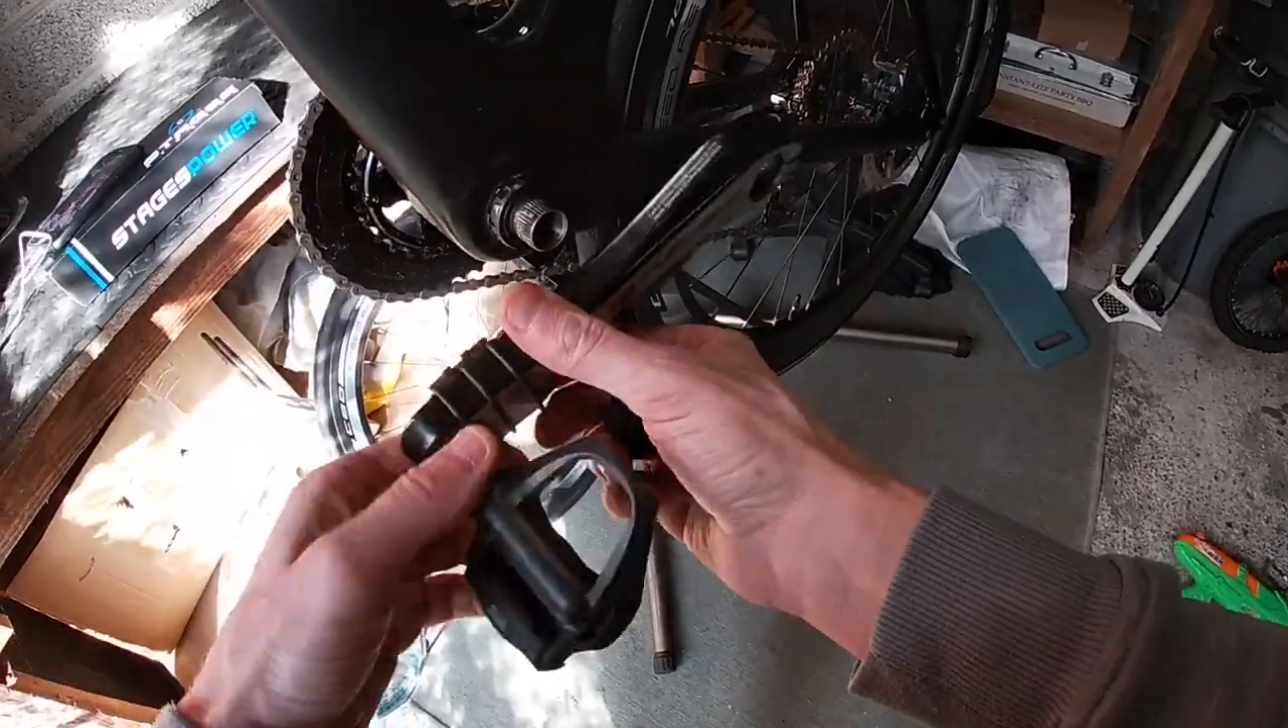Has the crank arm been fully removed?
Yes.